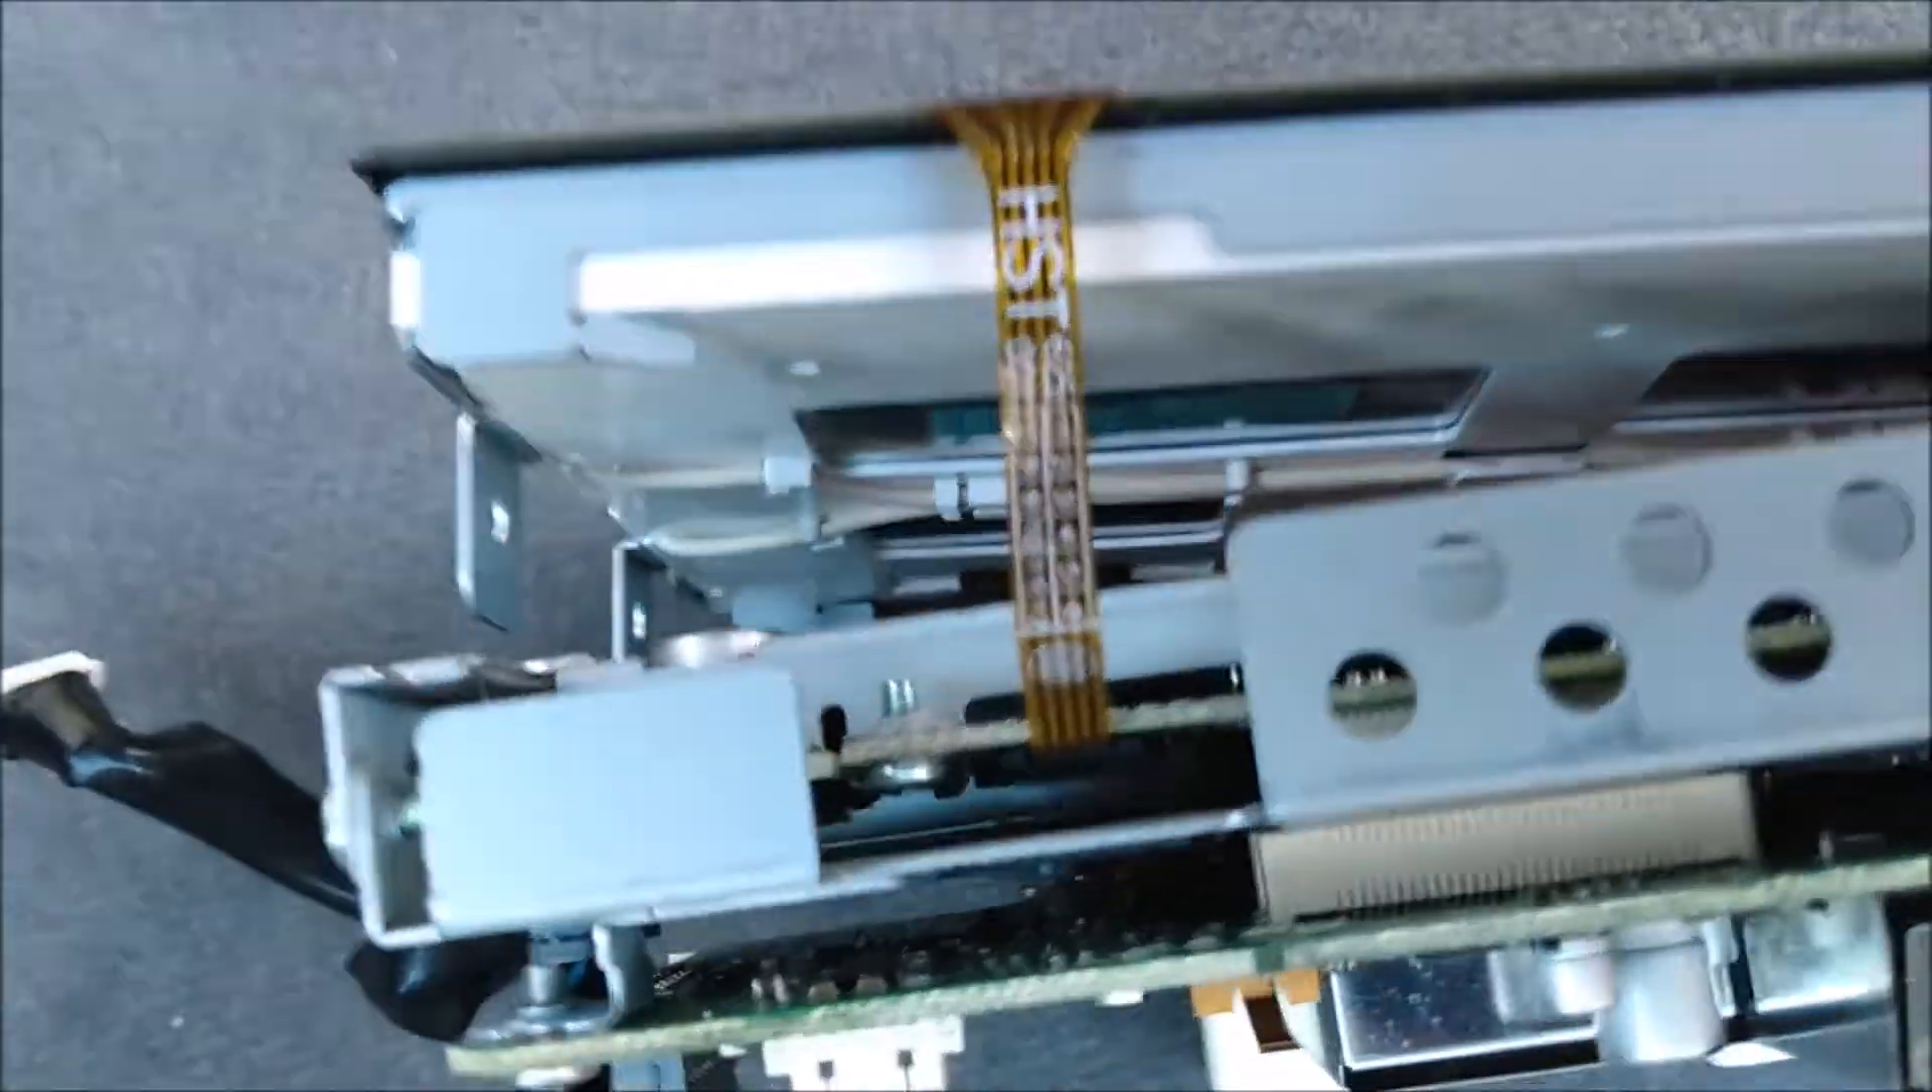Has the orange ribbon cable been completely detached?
No.